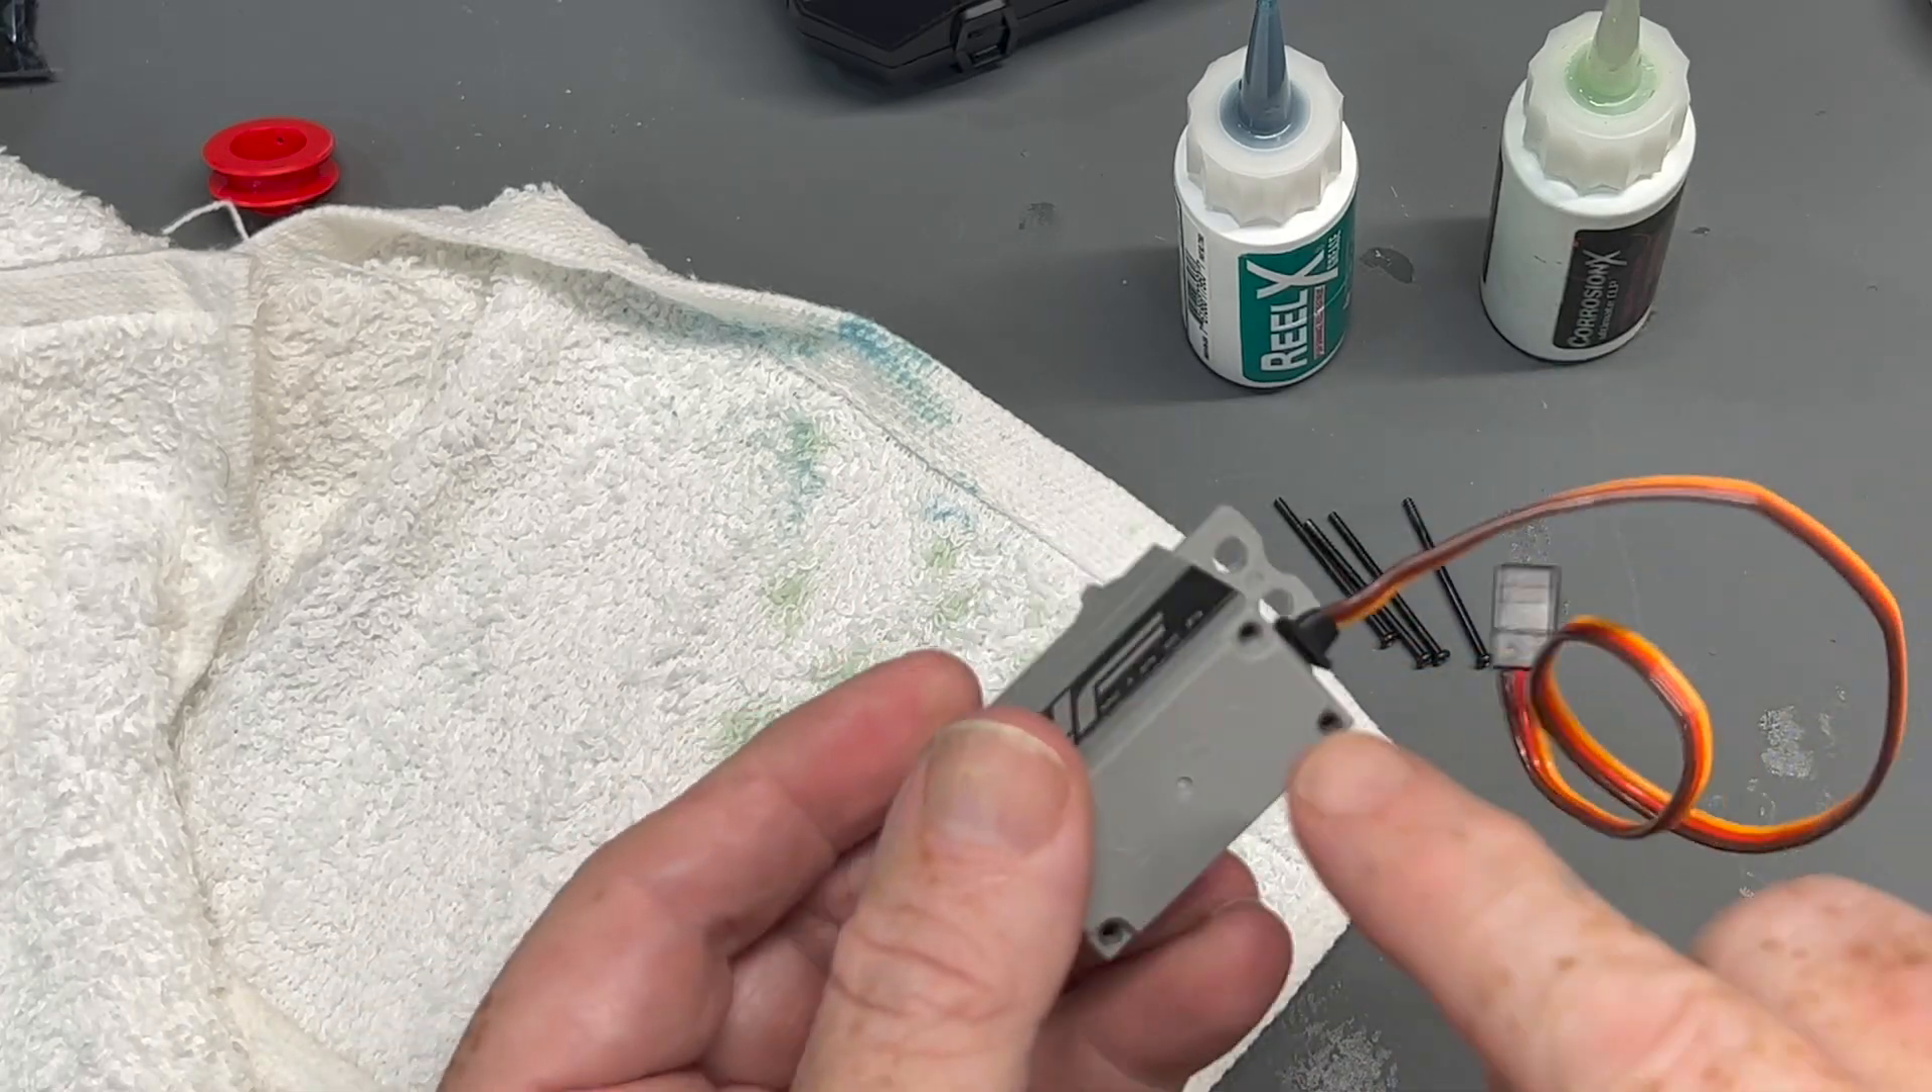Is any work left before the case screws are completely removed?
No.